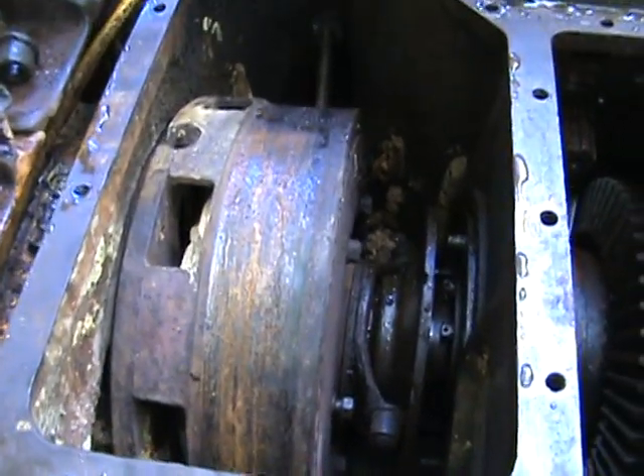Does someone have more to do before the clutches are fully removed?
Yes.